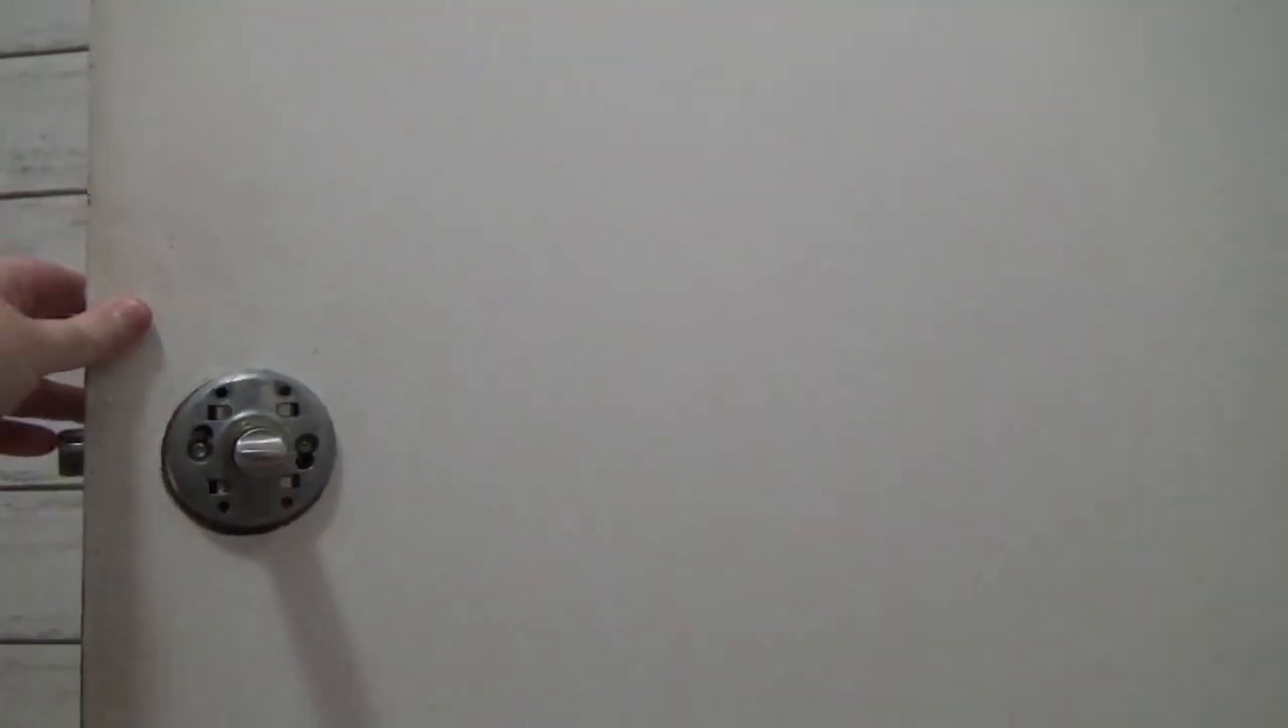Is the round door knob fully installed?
No.